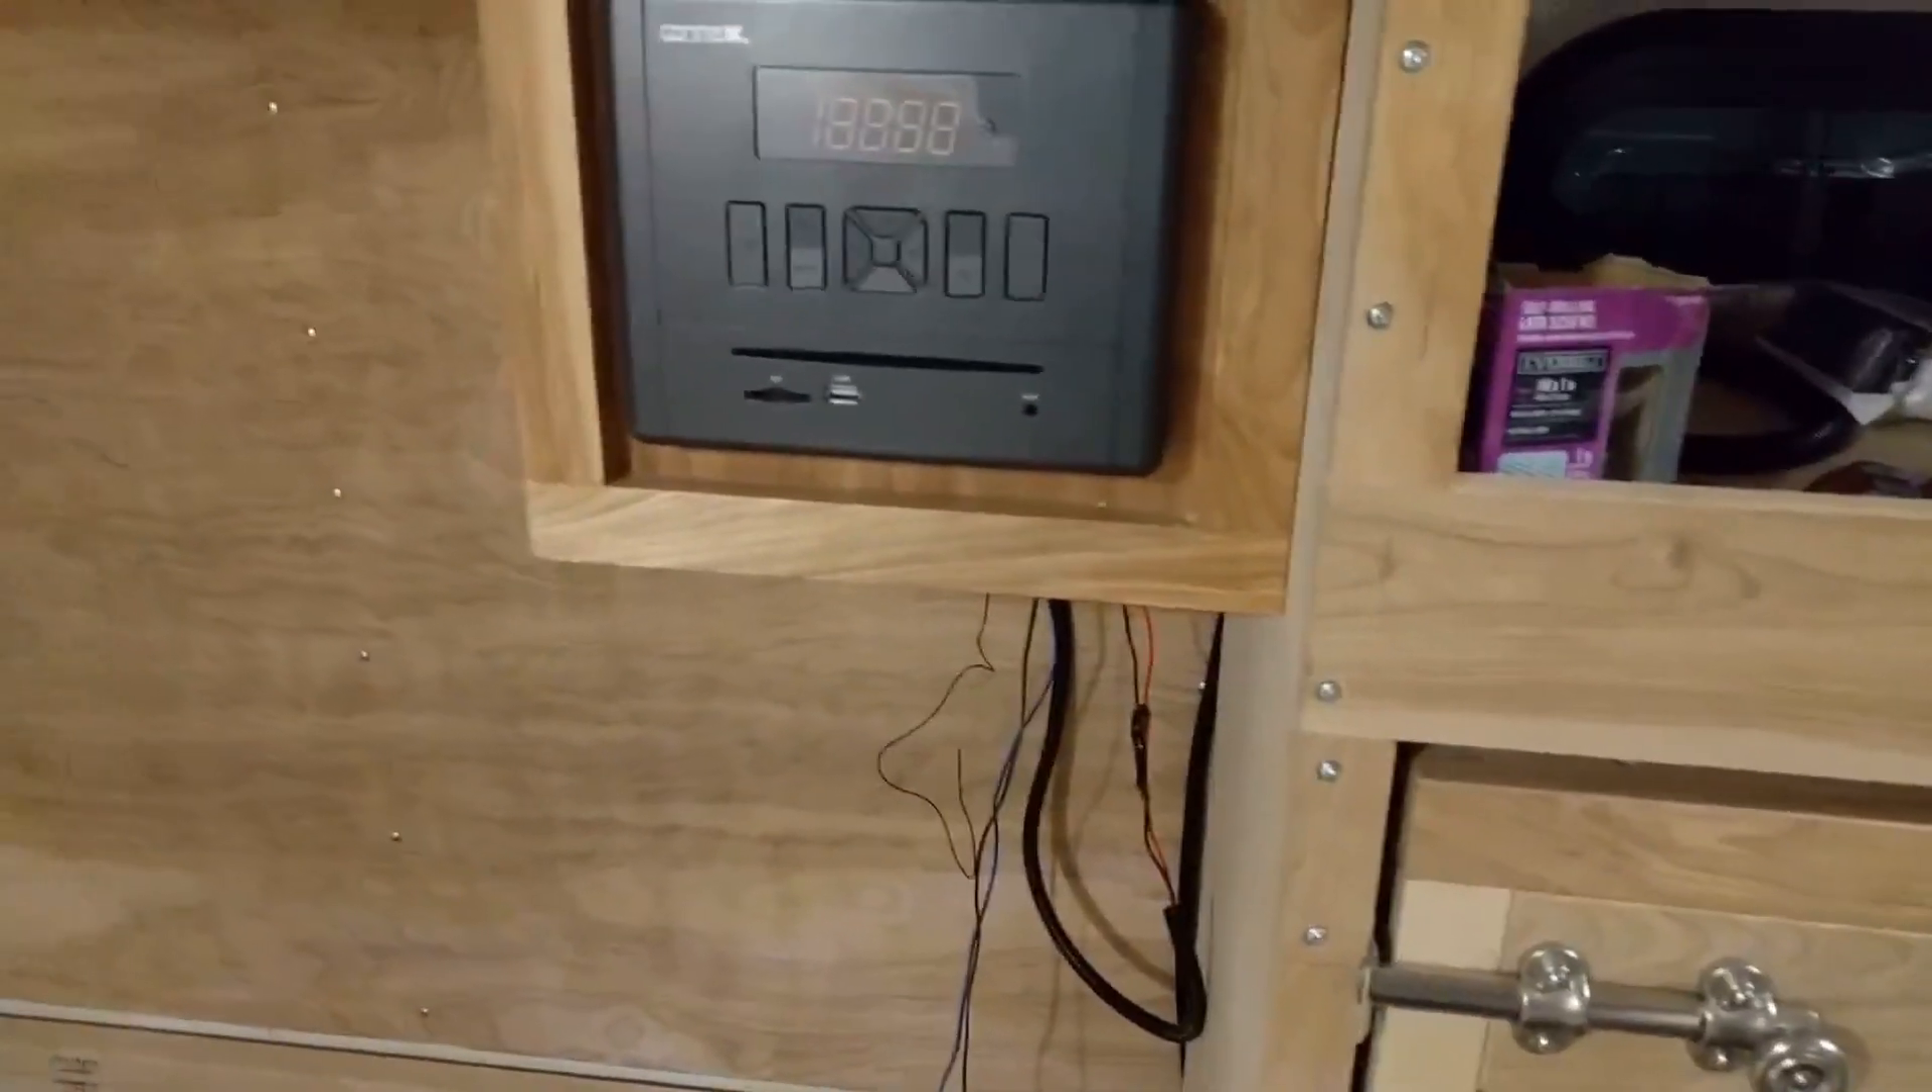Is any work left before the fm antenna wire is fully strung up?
Yes.